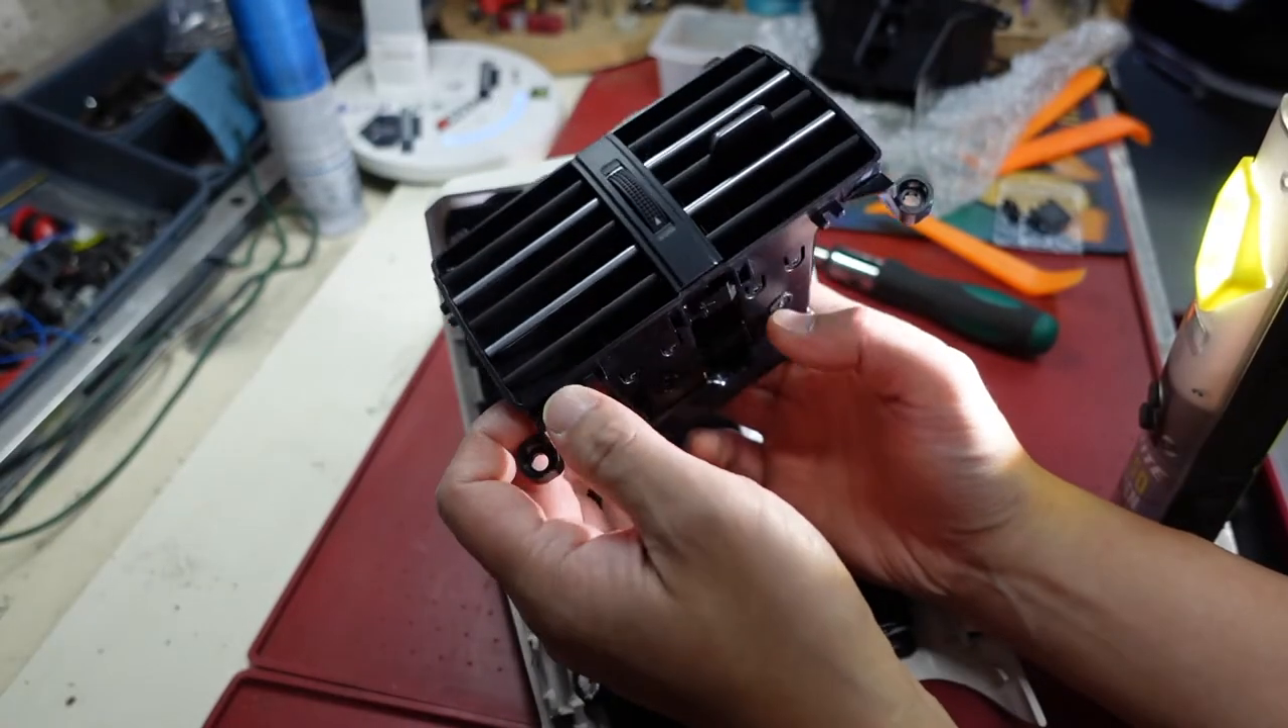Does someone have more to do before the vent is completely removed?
No.